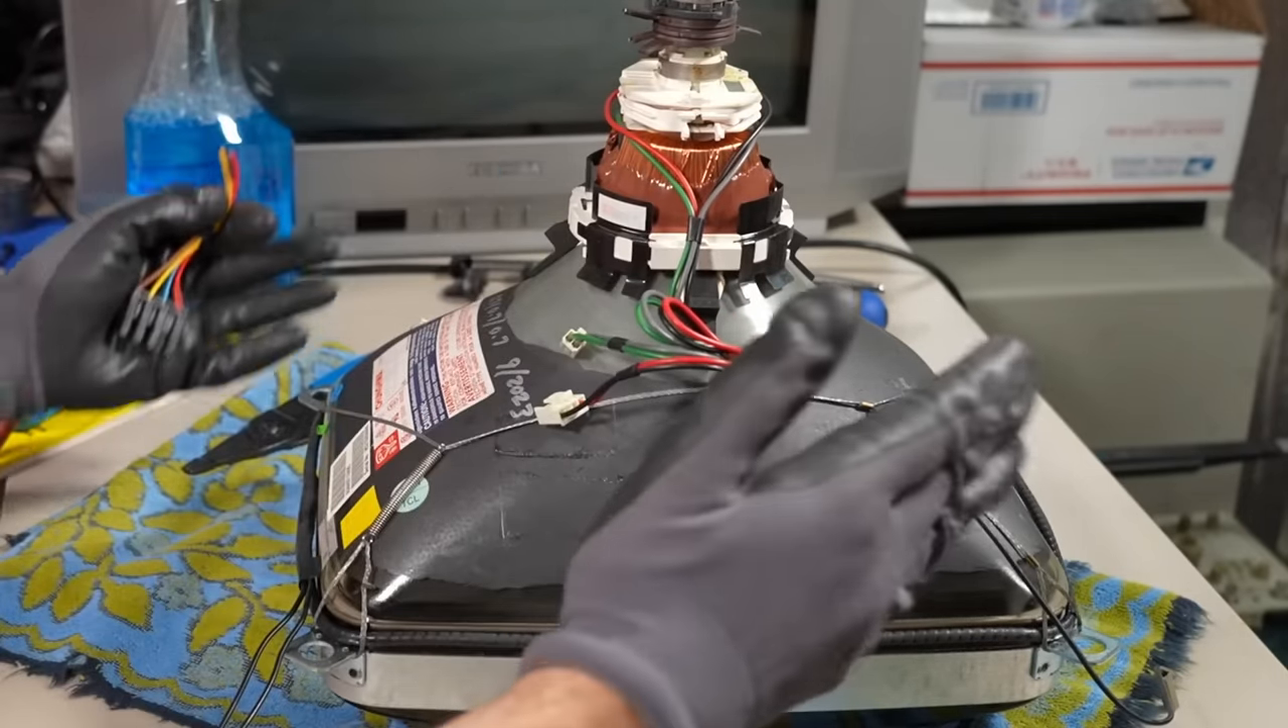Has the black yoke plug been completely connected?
No.